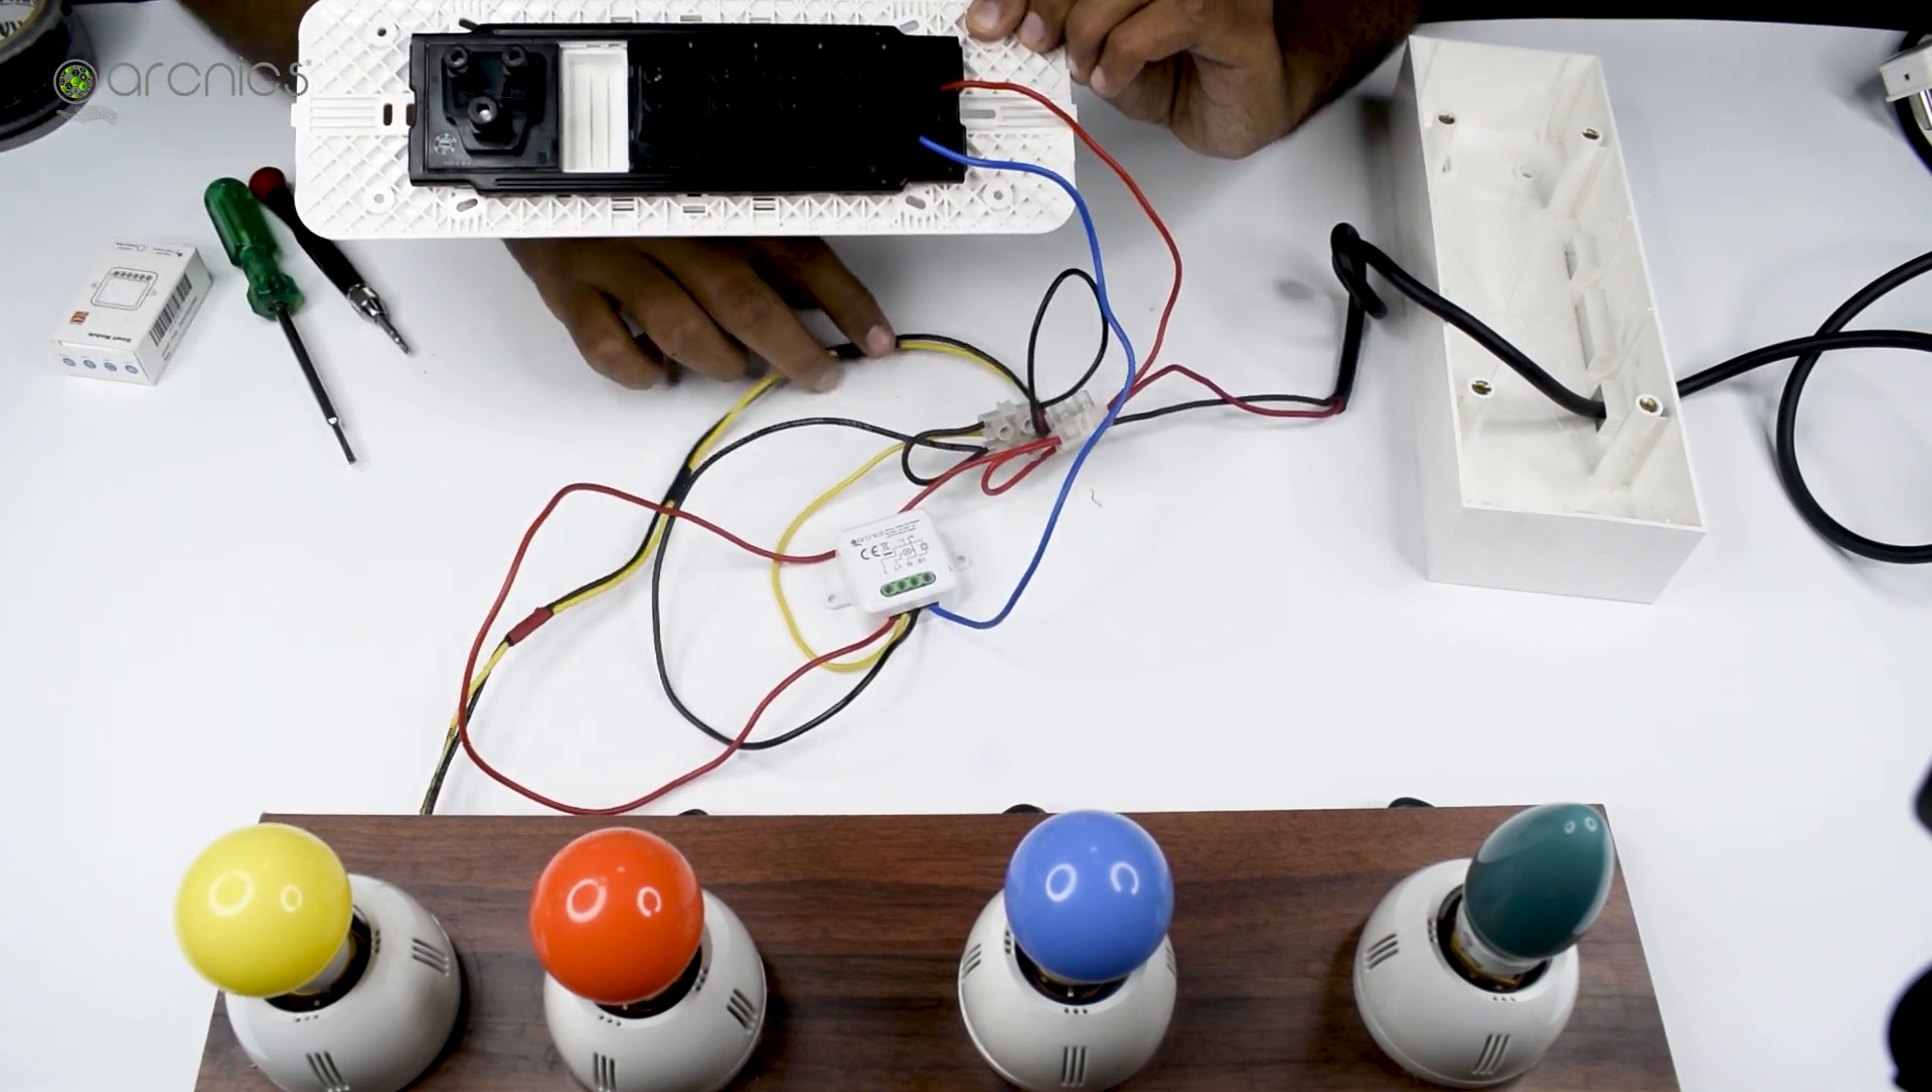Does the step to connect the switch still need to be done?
No.